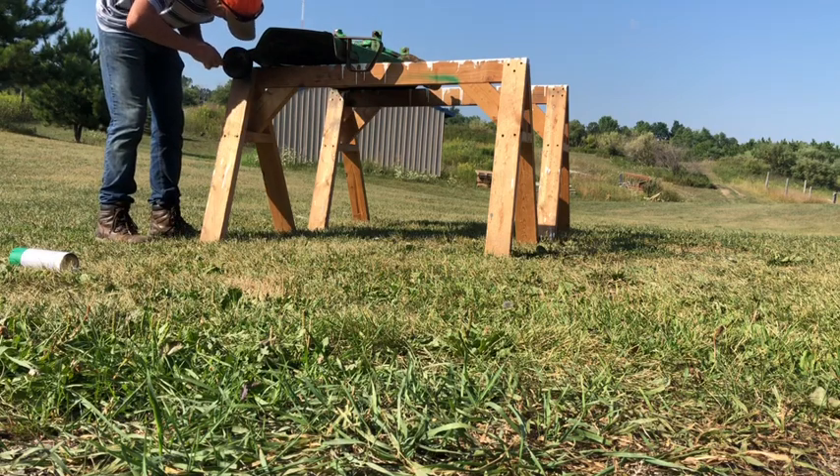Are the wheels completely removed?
No.